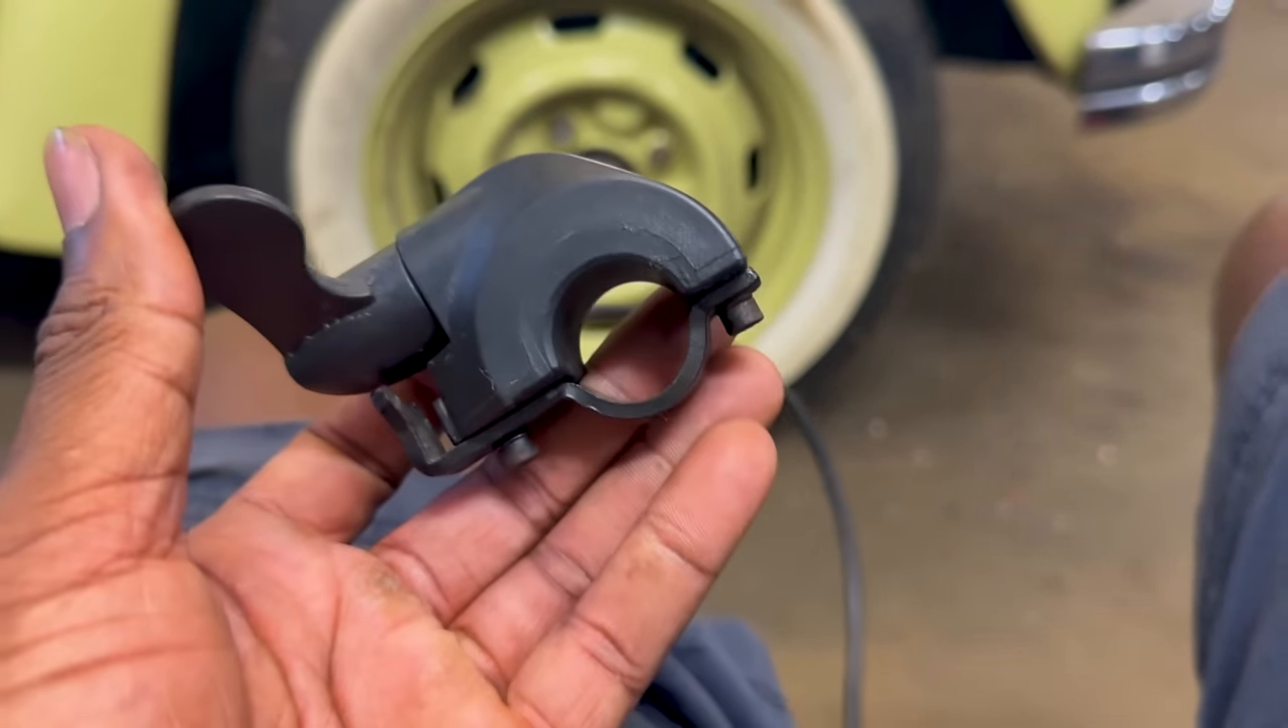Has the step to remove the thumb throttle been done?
Yes.